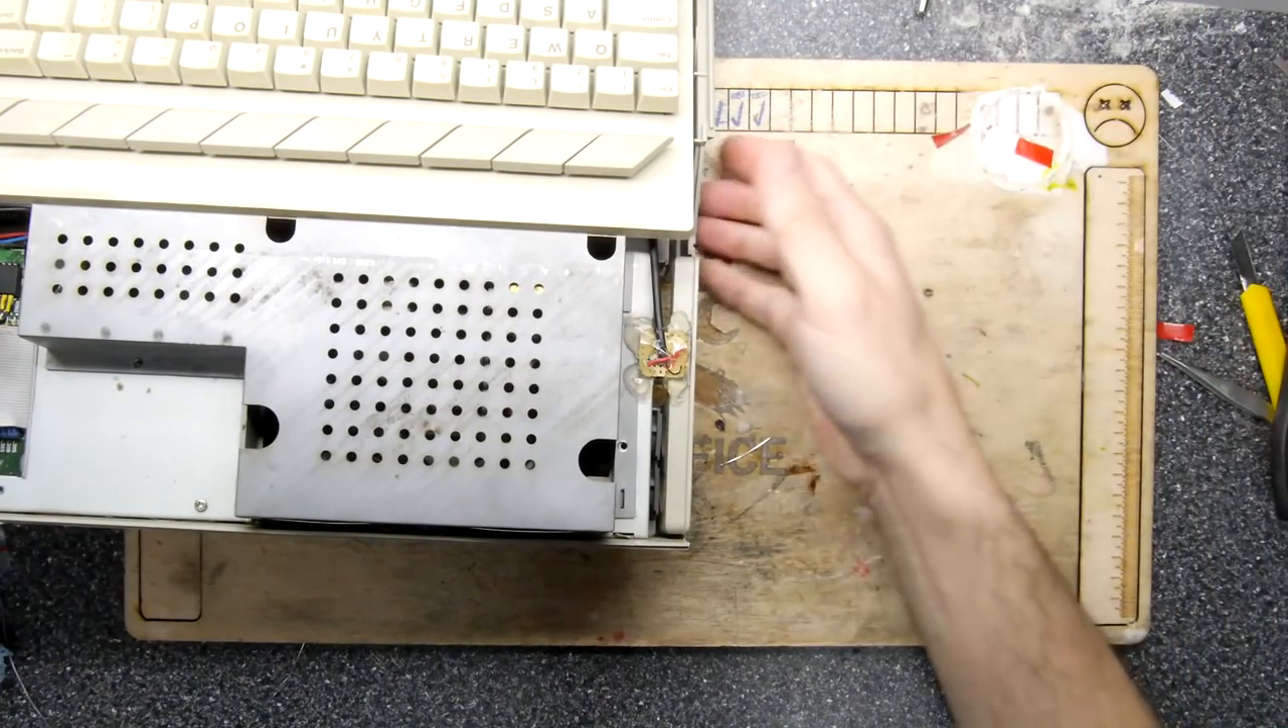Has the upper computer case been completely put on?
No.